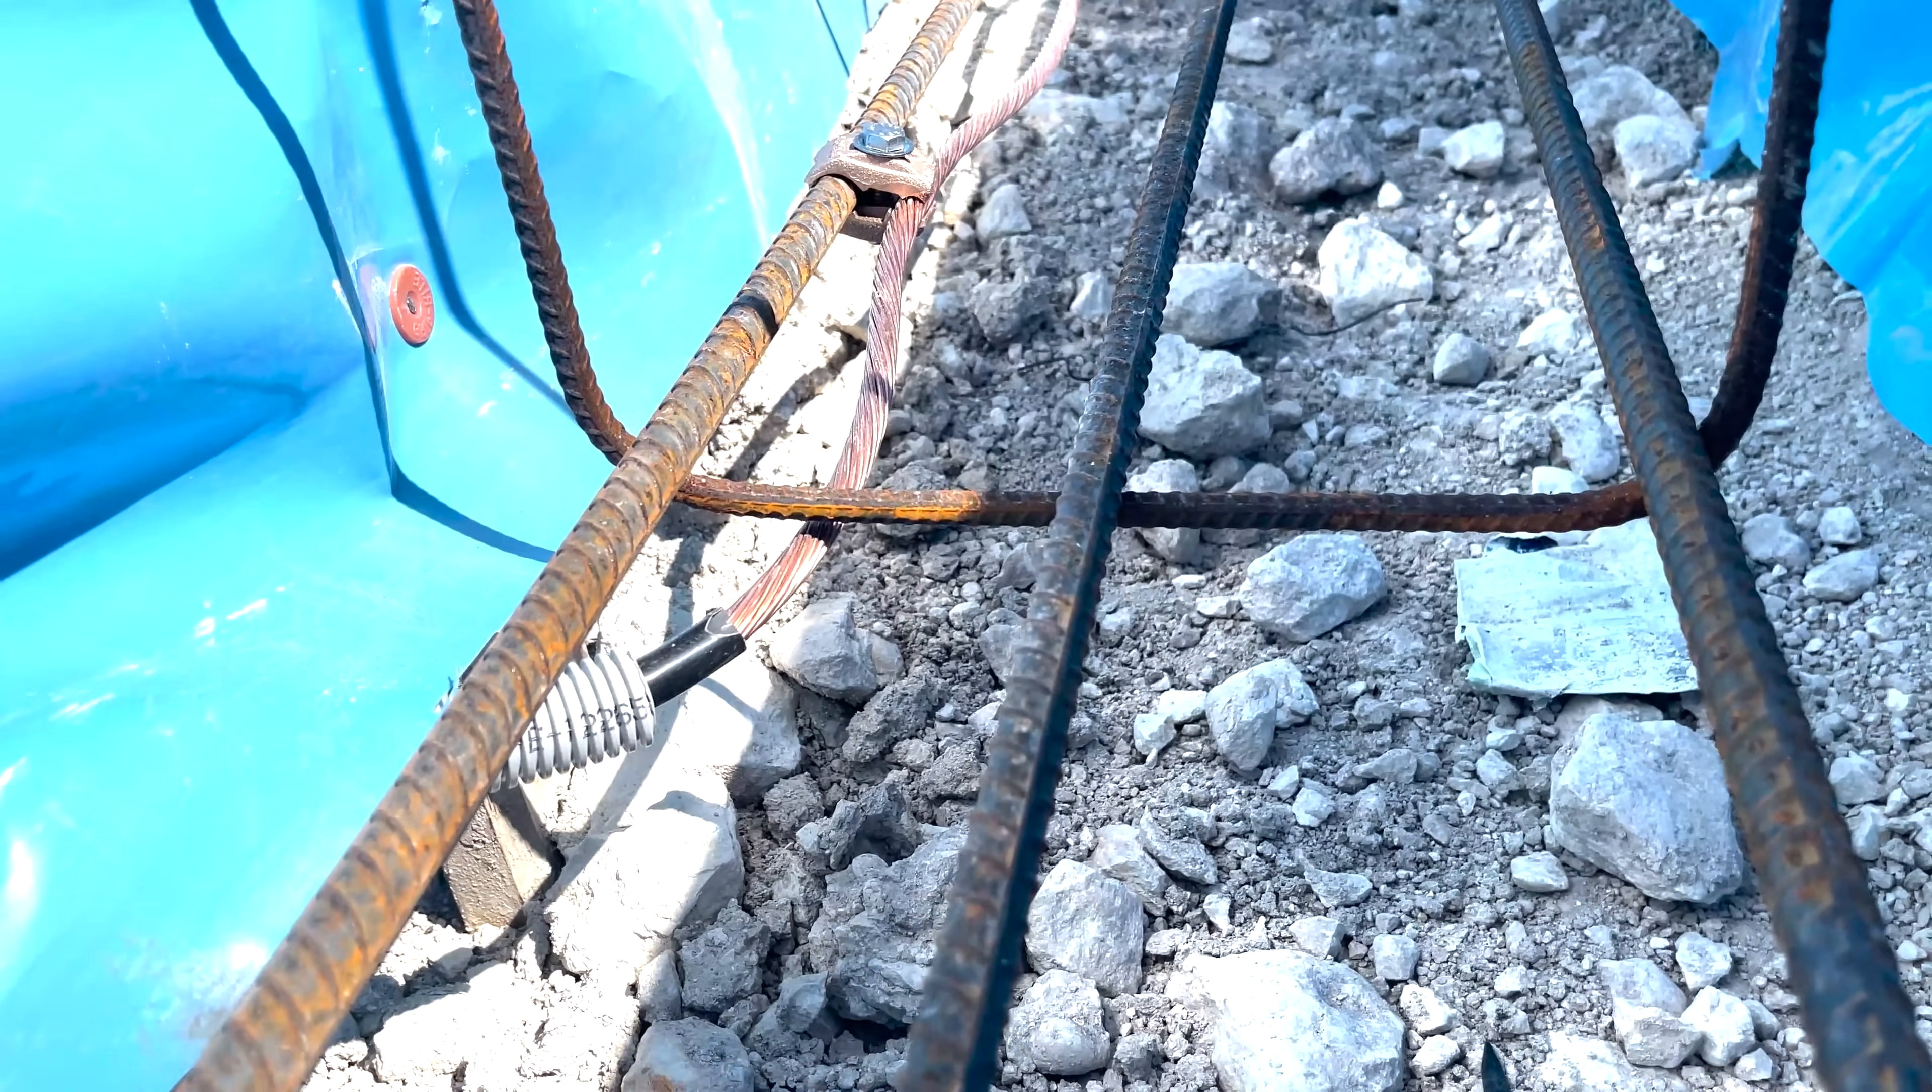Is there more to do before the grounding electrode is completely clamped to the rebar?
No.